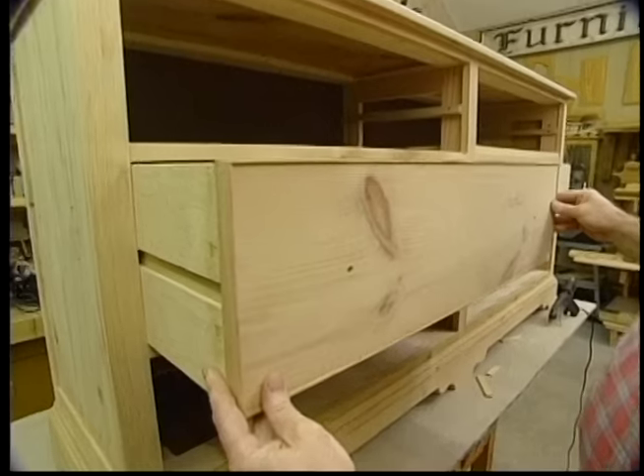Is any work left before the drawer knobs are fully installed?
Yes.